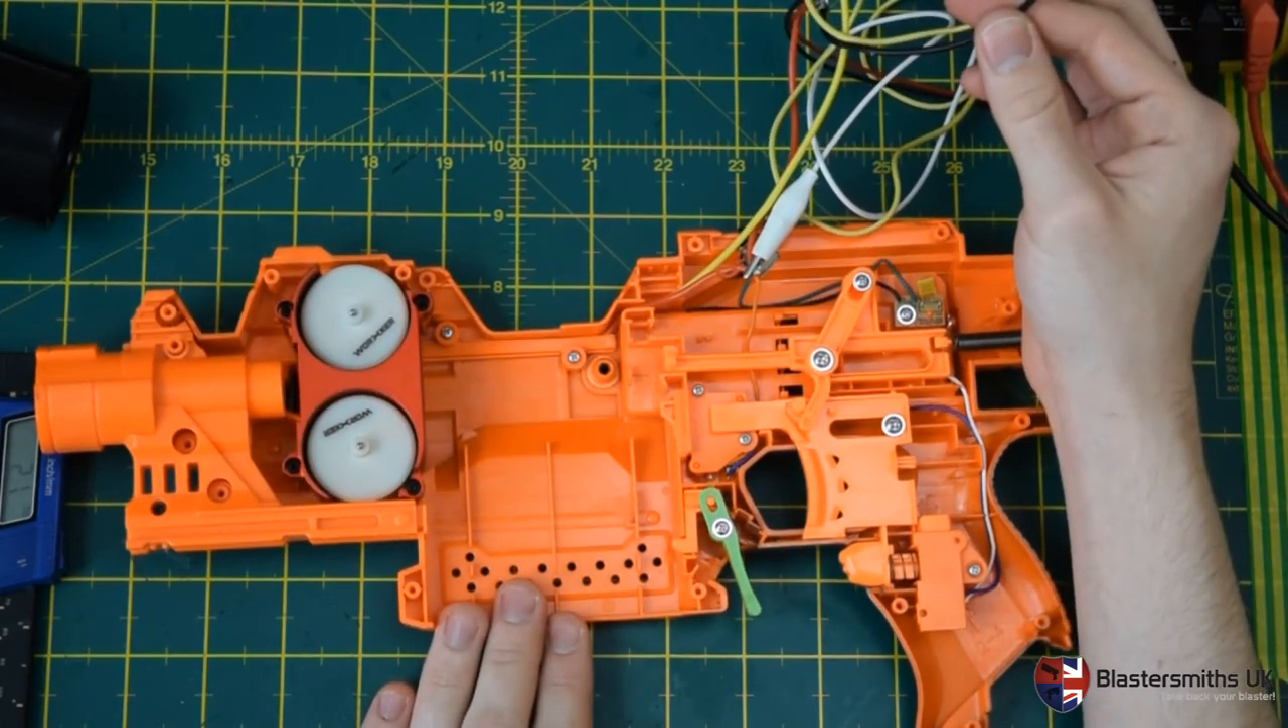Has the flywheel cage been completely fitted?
Yes.